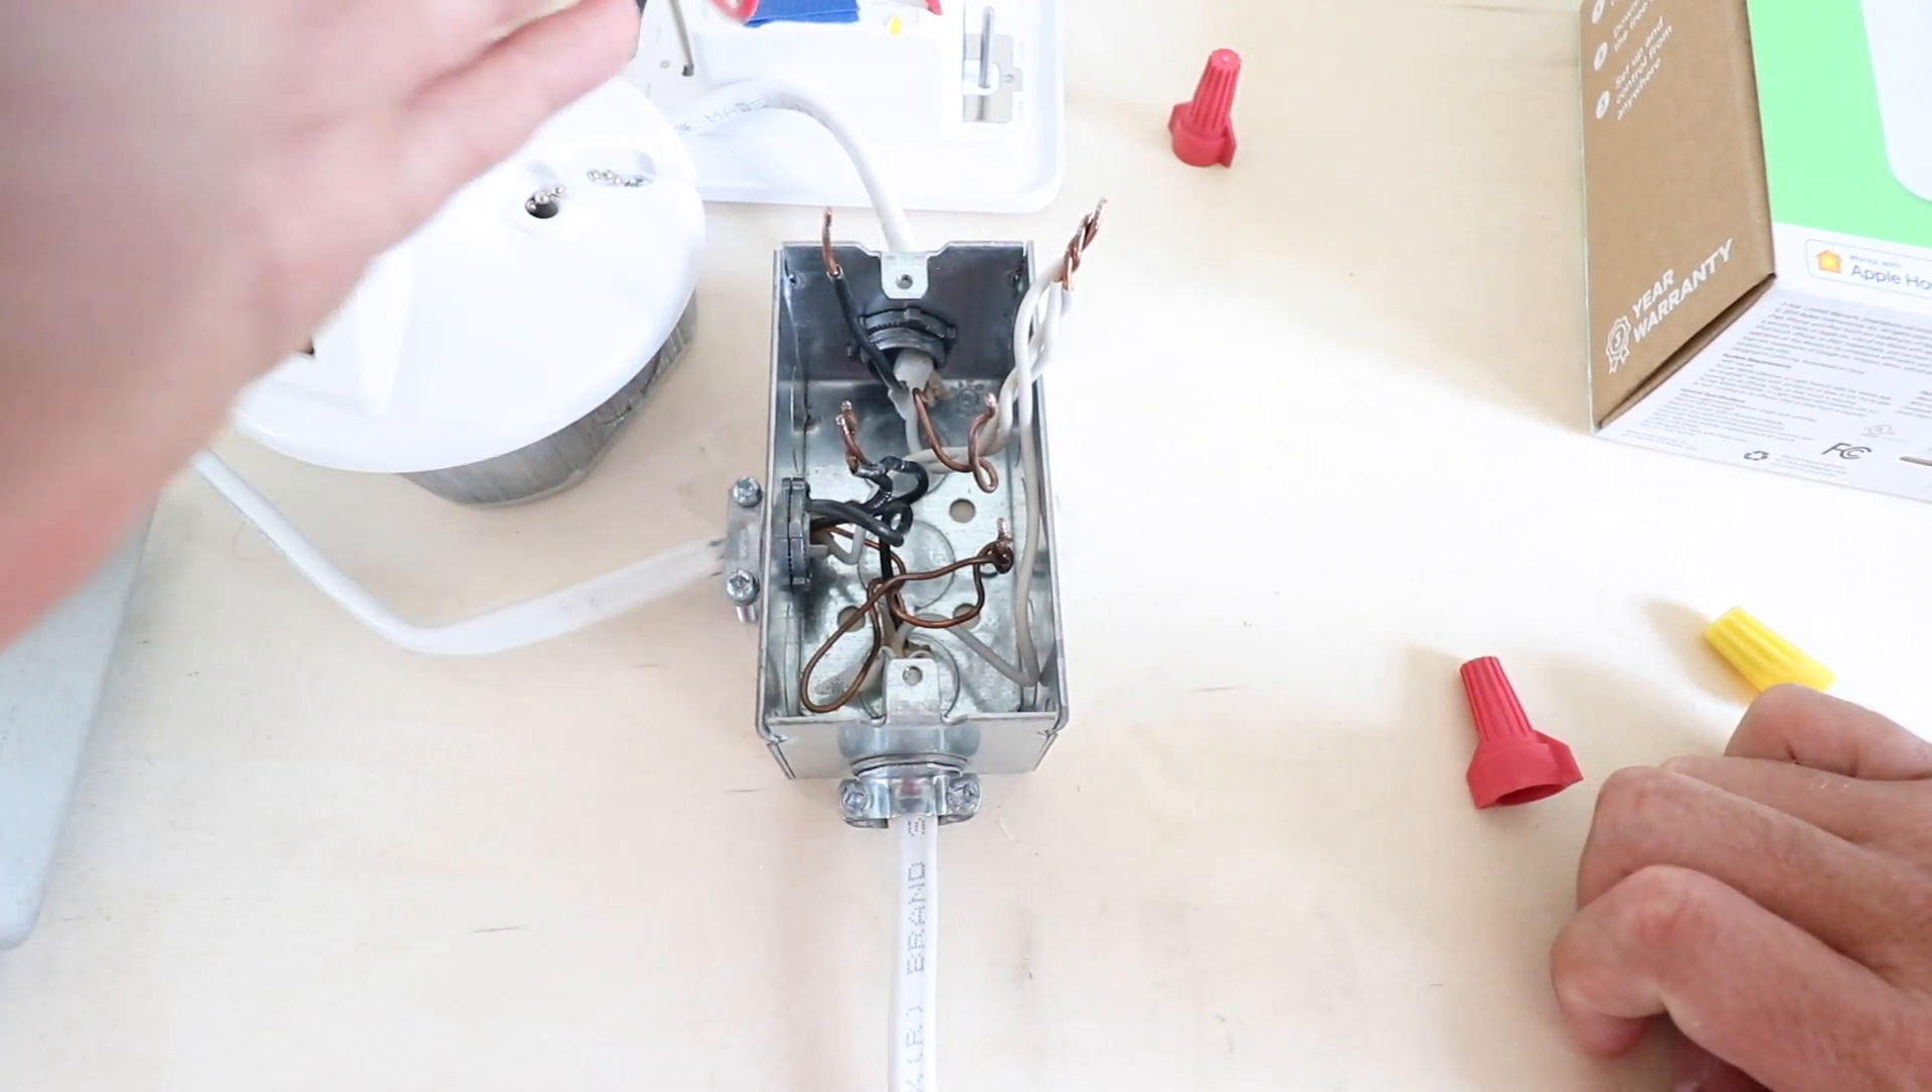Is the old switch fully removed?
Yes.